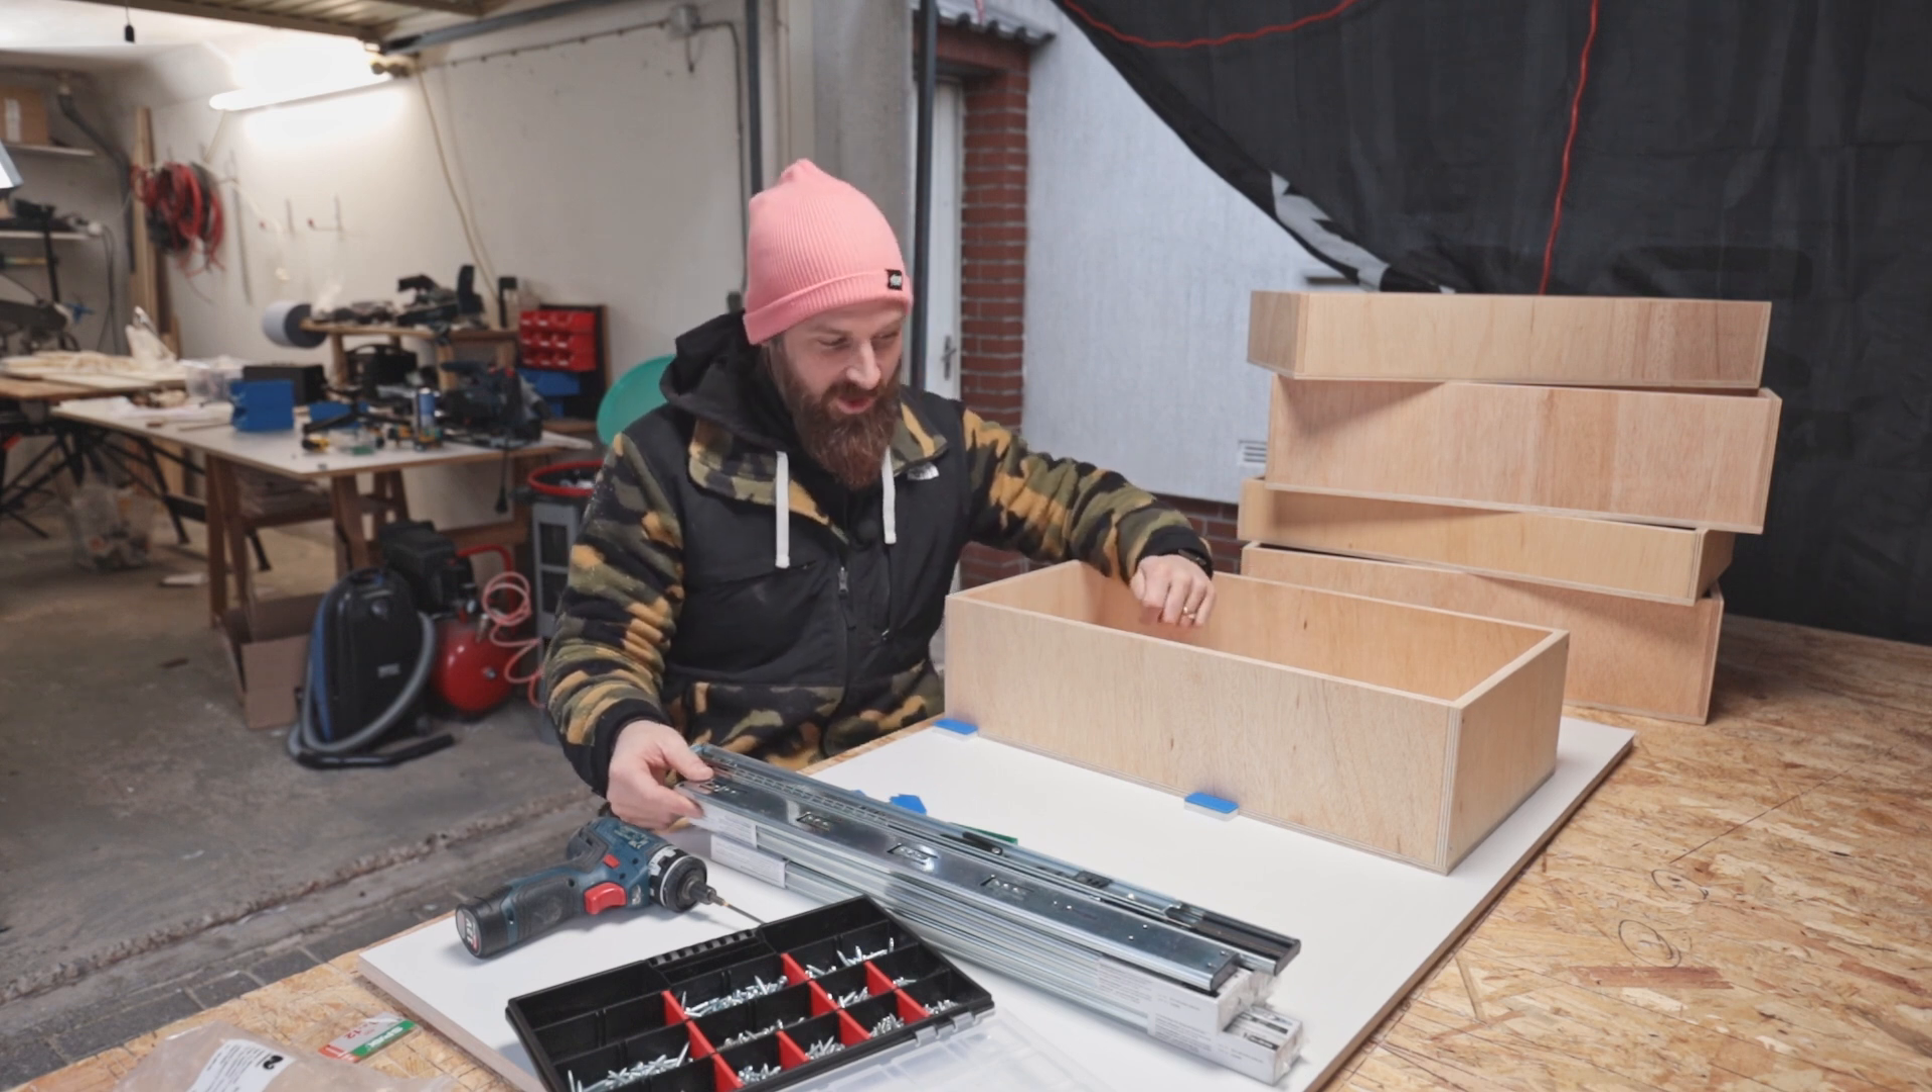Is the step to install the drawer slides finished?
No.